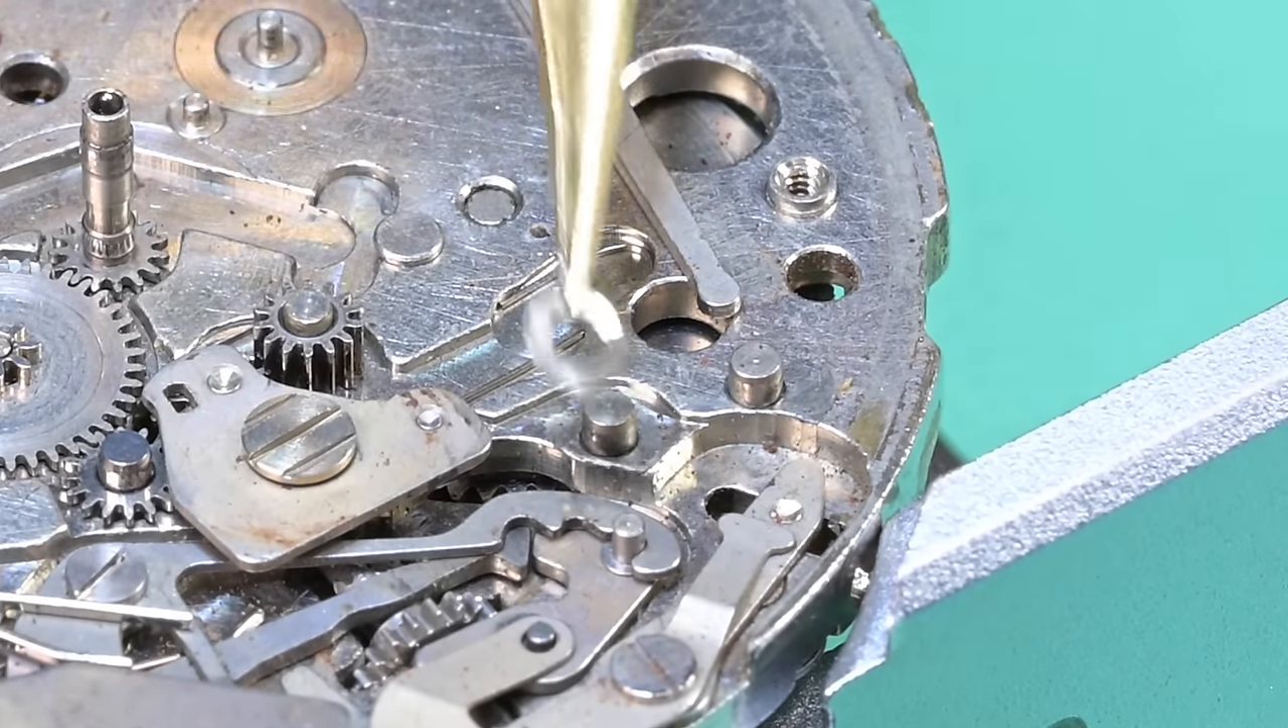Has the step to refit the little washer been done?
No.